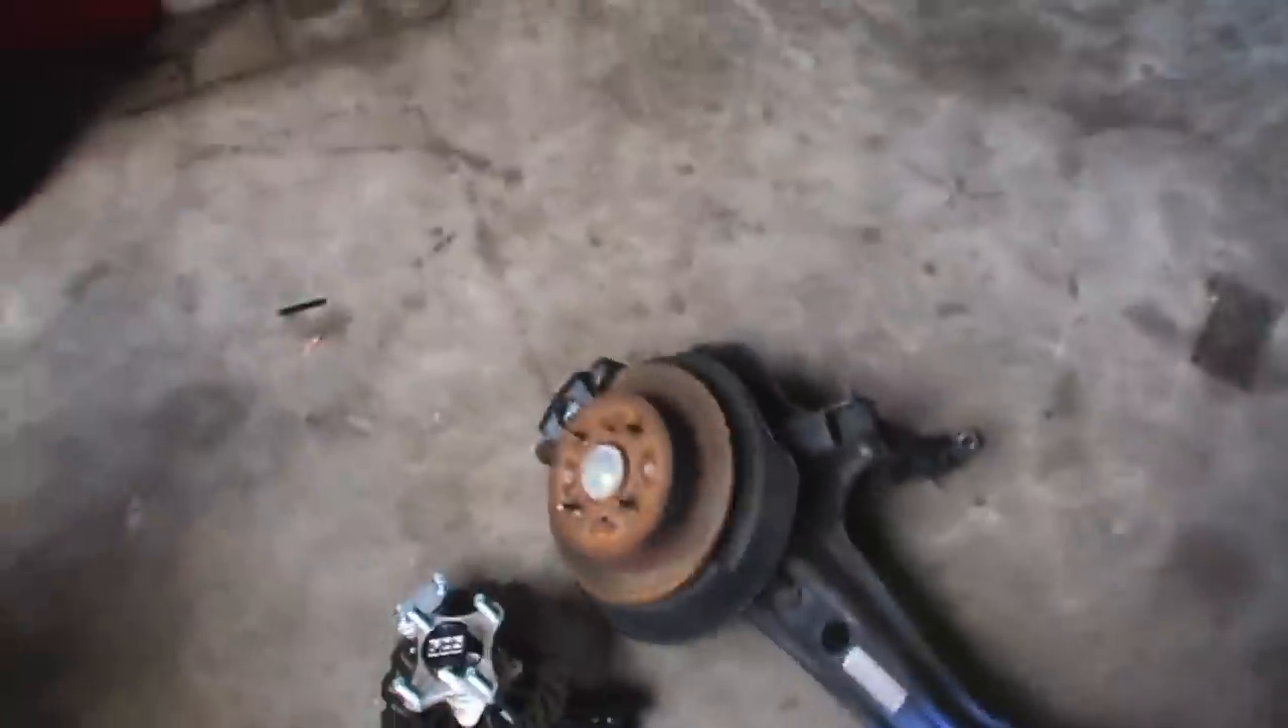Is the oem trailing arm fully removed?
Yes.